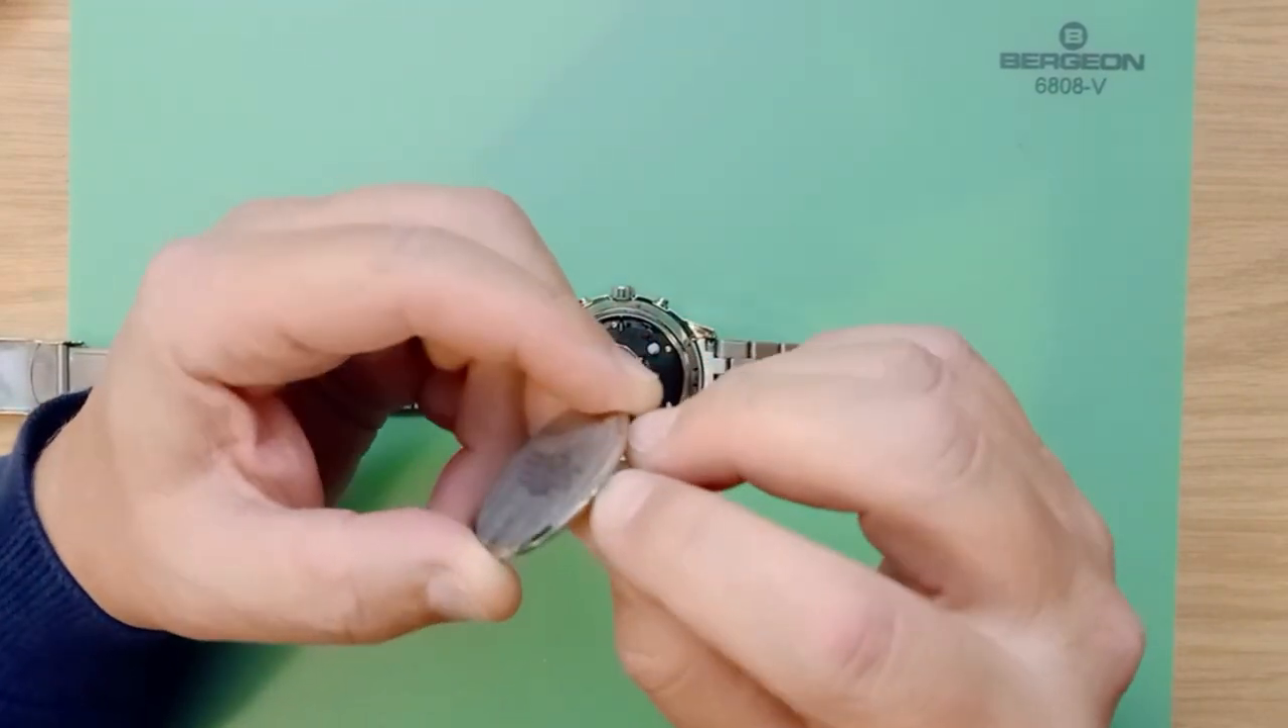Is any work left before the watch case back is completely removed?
No.